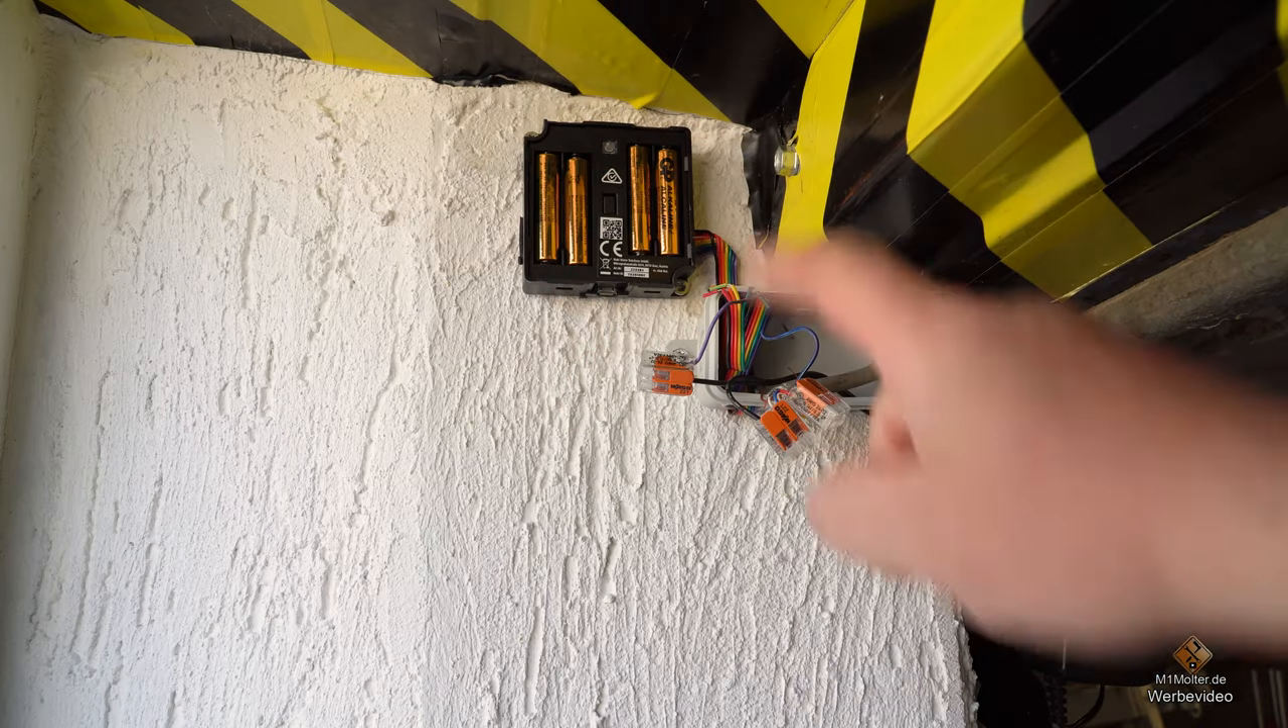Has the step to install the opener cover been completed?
No.